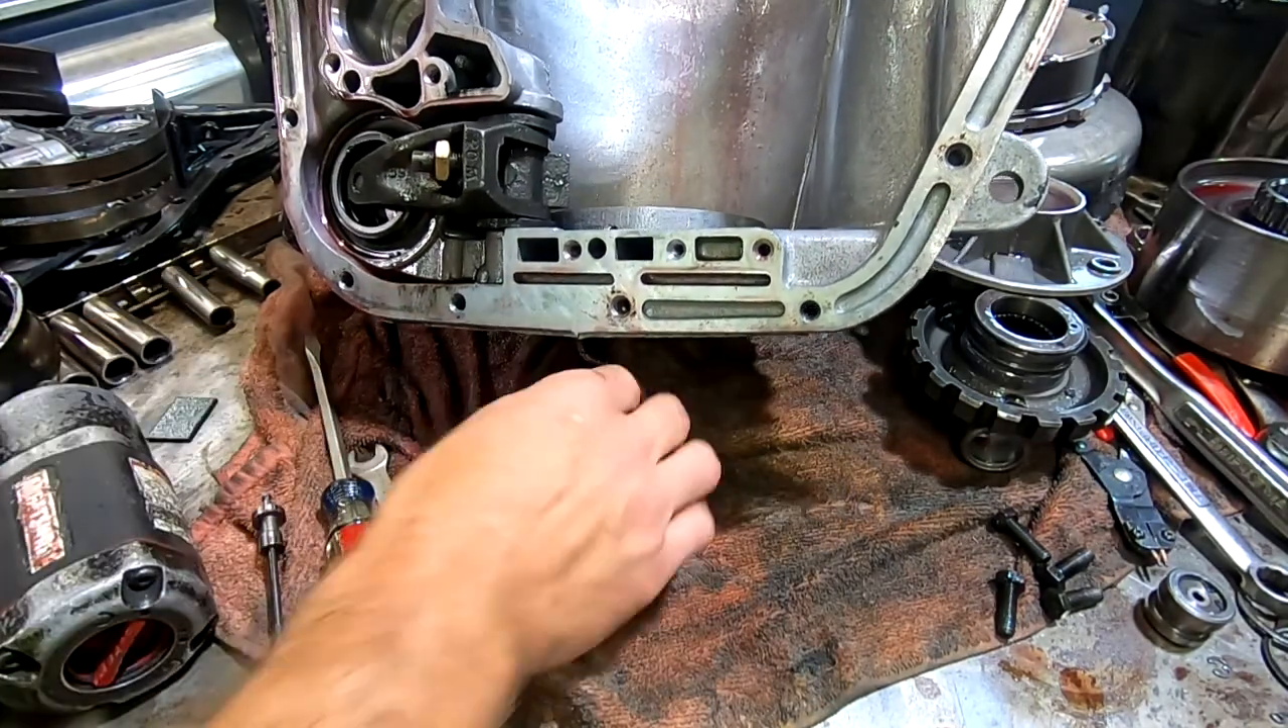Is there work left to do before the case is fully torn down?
Yes.